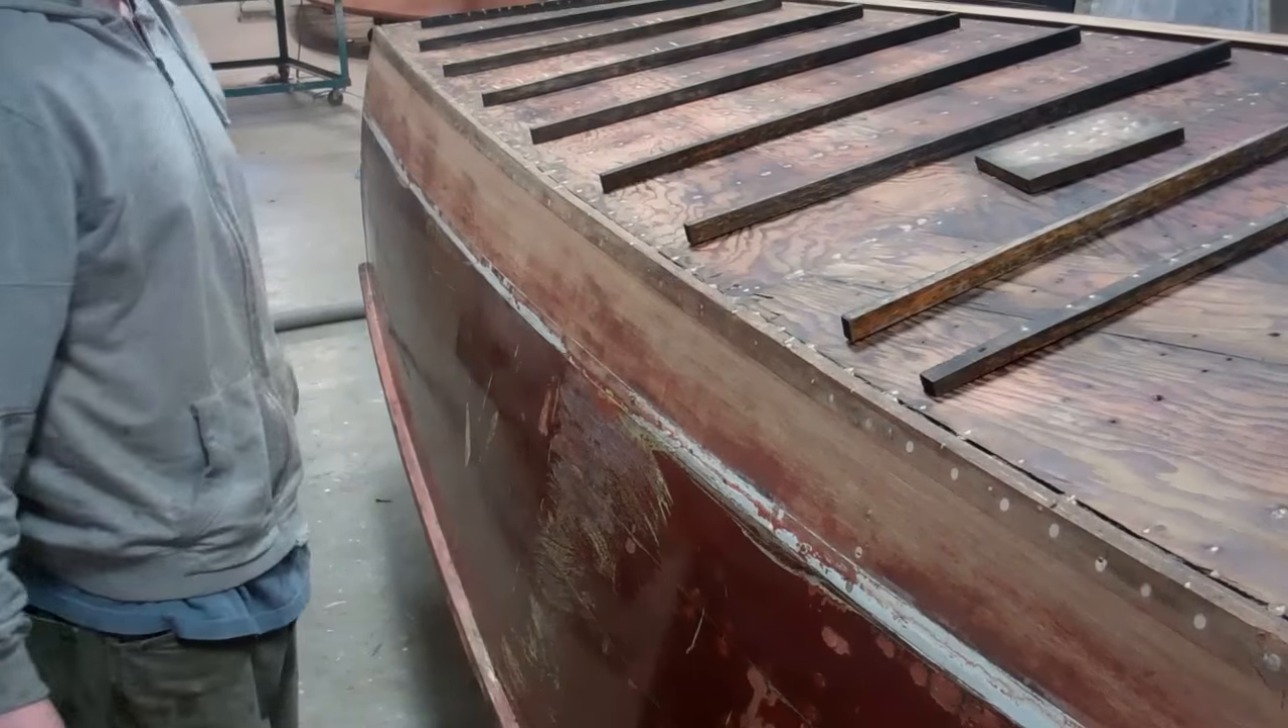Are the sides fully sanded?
No.